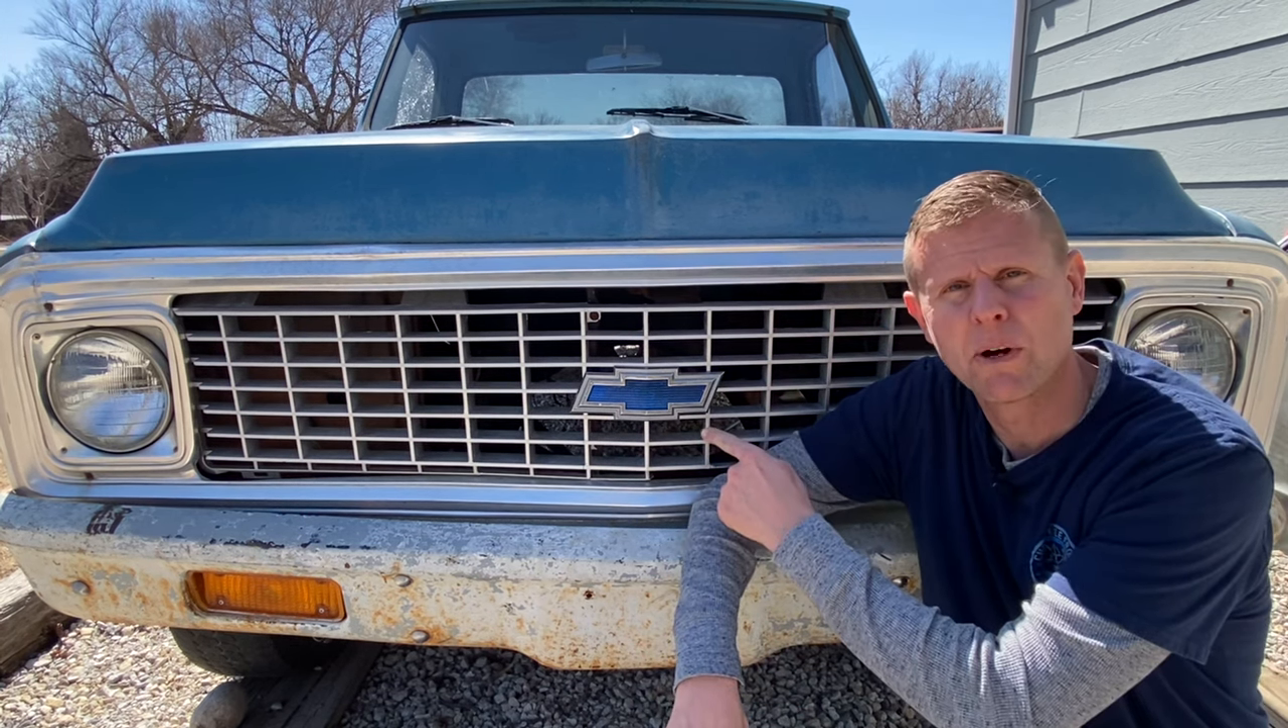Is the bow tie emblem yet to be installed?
No.